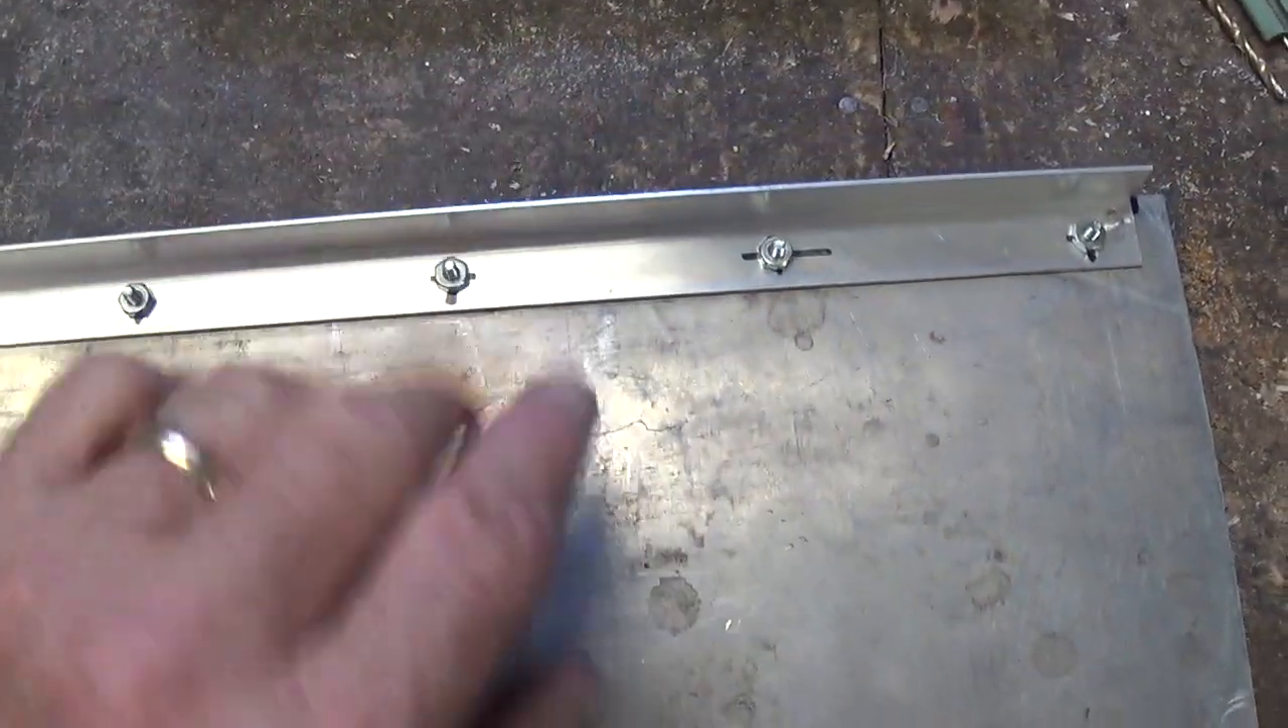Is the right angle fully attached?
Yes.